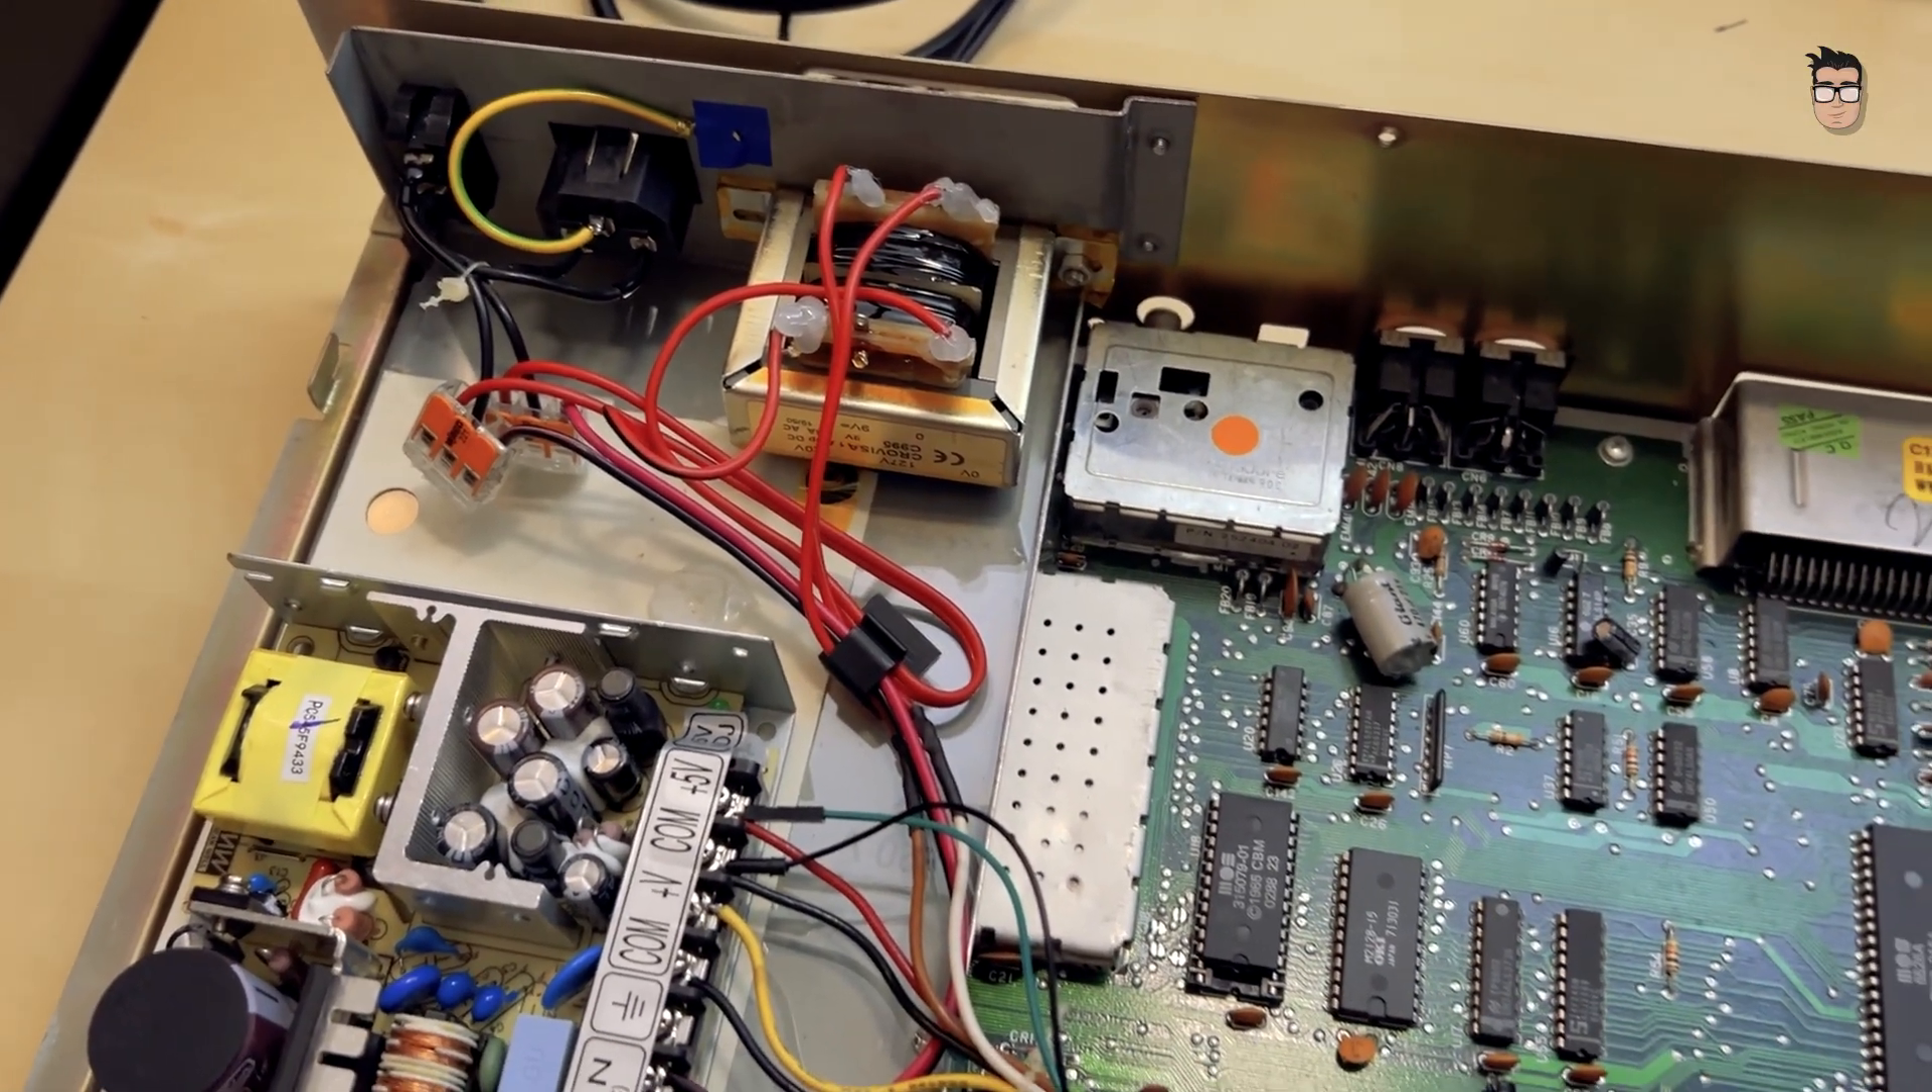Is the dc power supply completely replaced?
Yes.